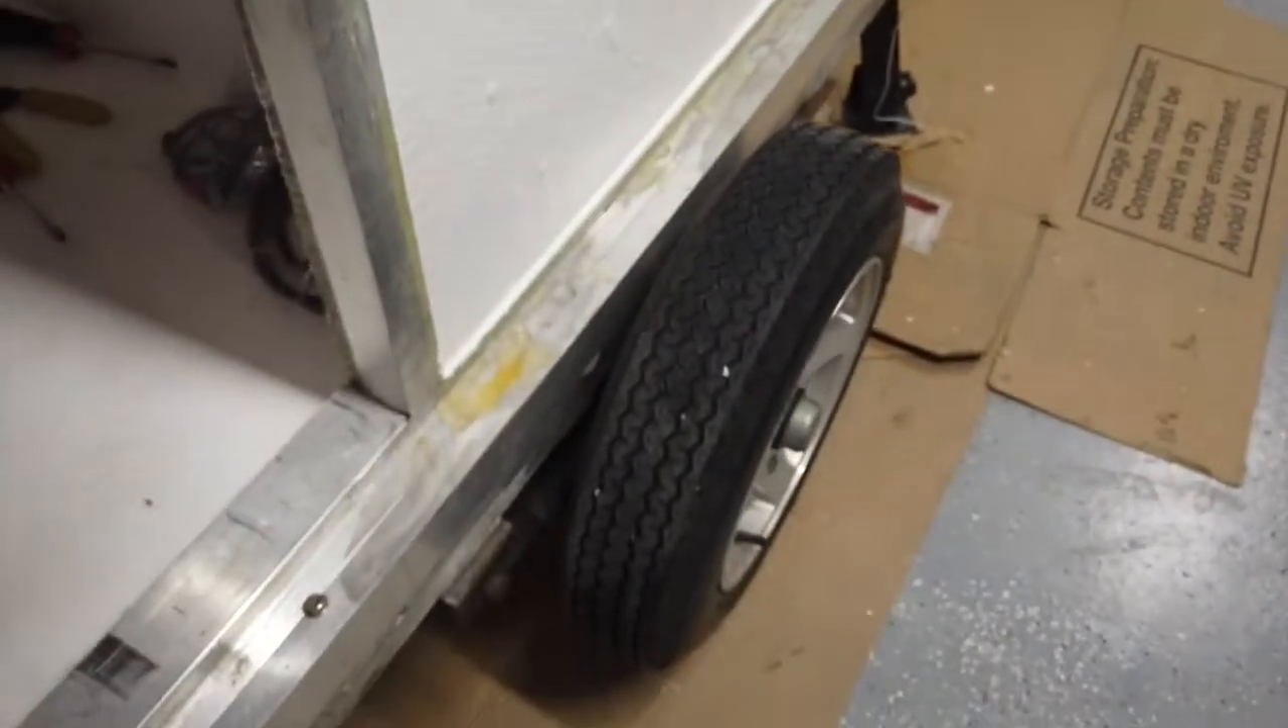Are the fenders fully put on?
No.